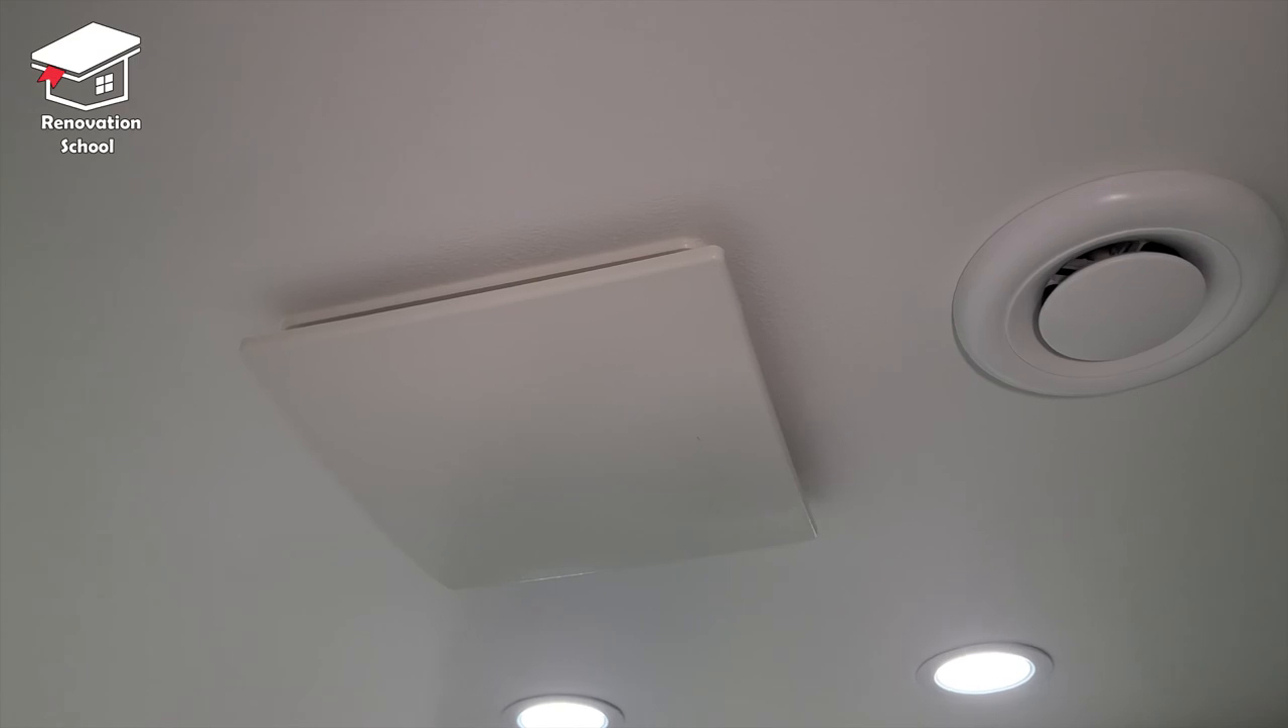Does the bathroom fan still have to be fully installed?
No.